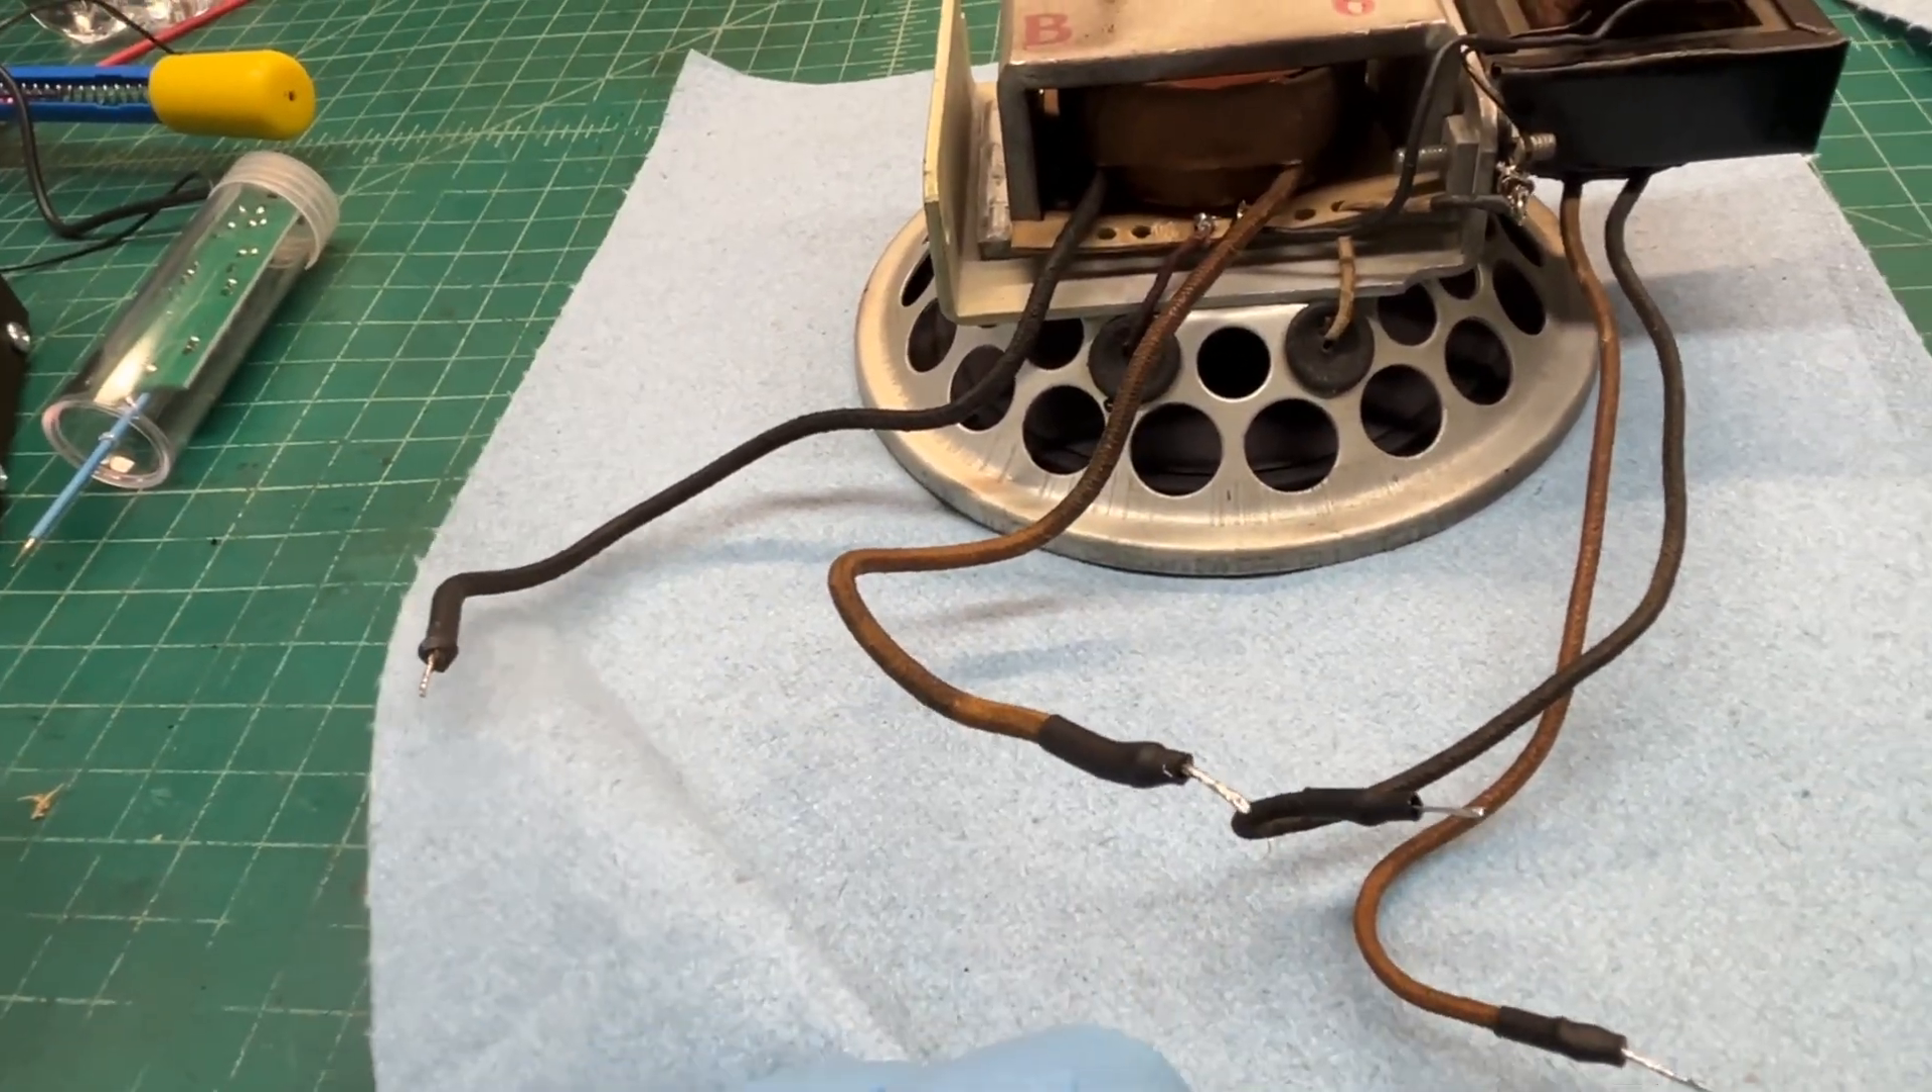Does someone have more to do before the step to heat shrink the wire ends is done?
No.